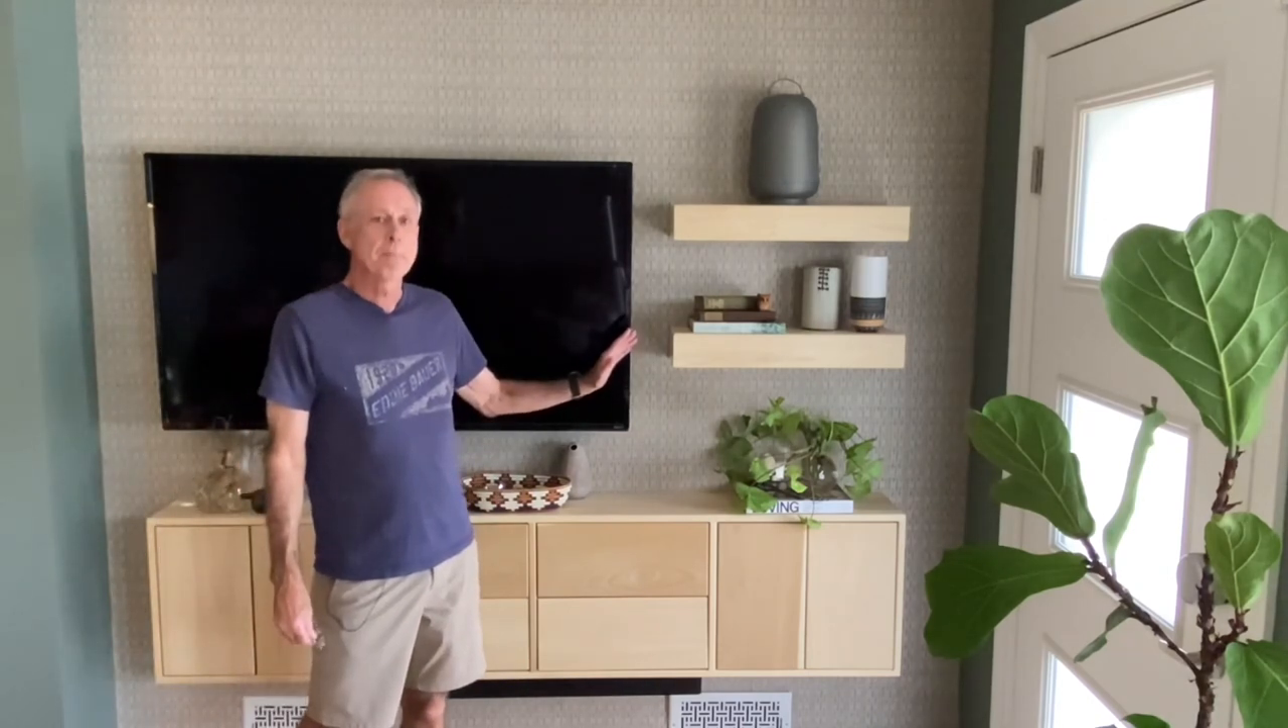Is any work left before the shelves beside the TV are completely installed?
No.